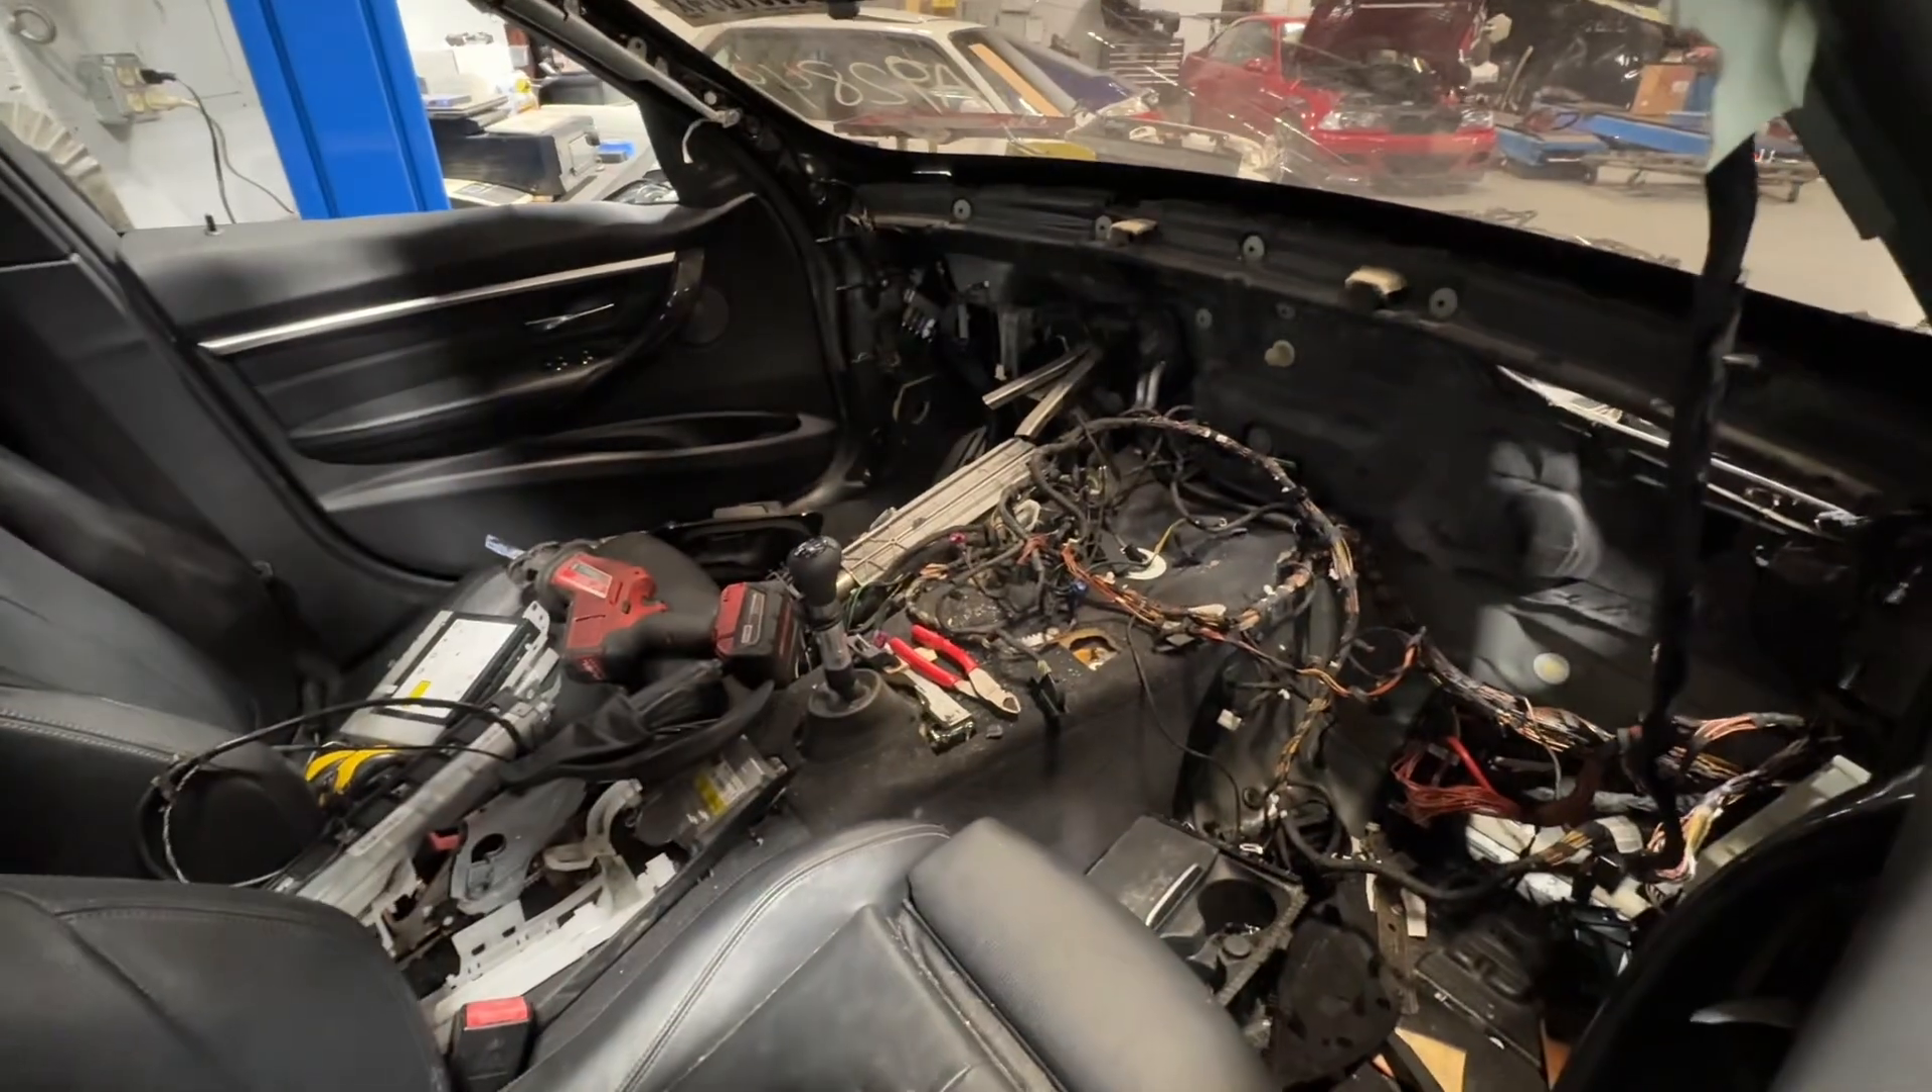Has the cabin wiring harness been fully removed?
No.